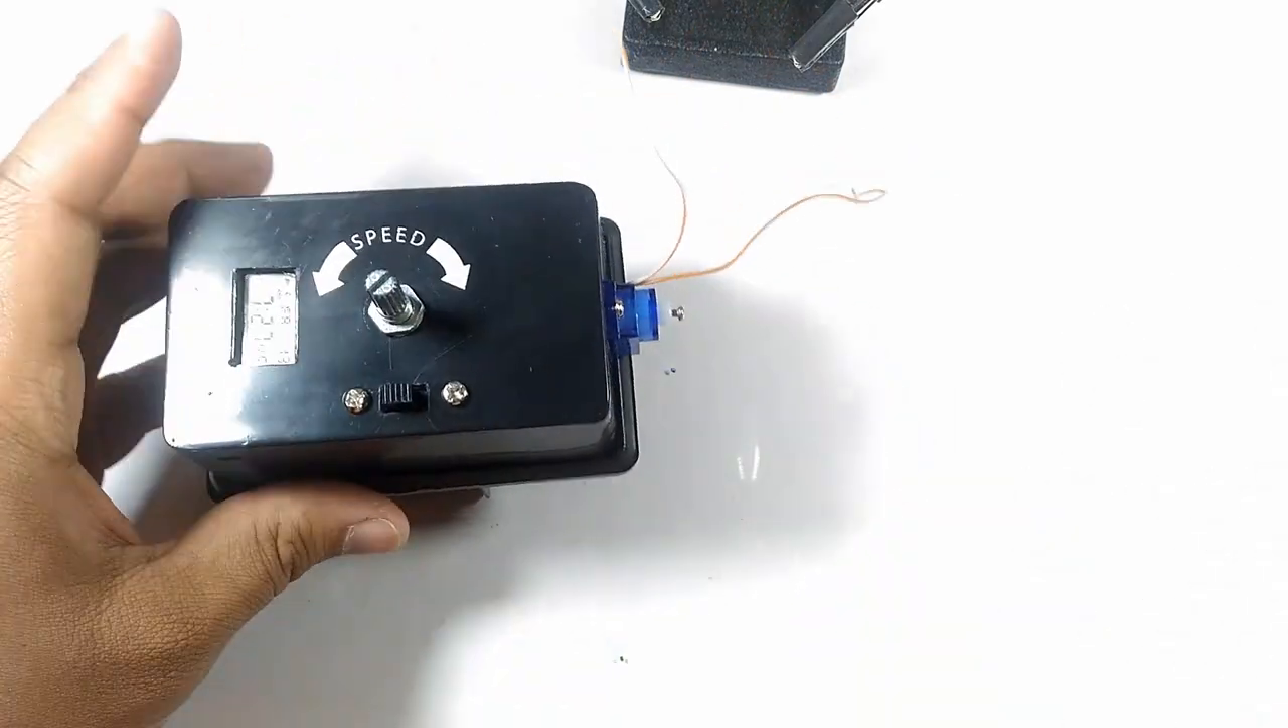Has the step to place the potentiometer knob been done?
No.